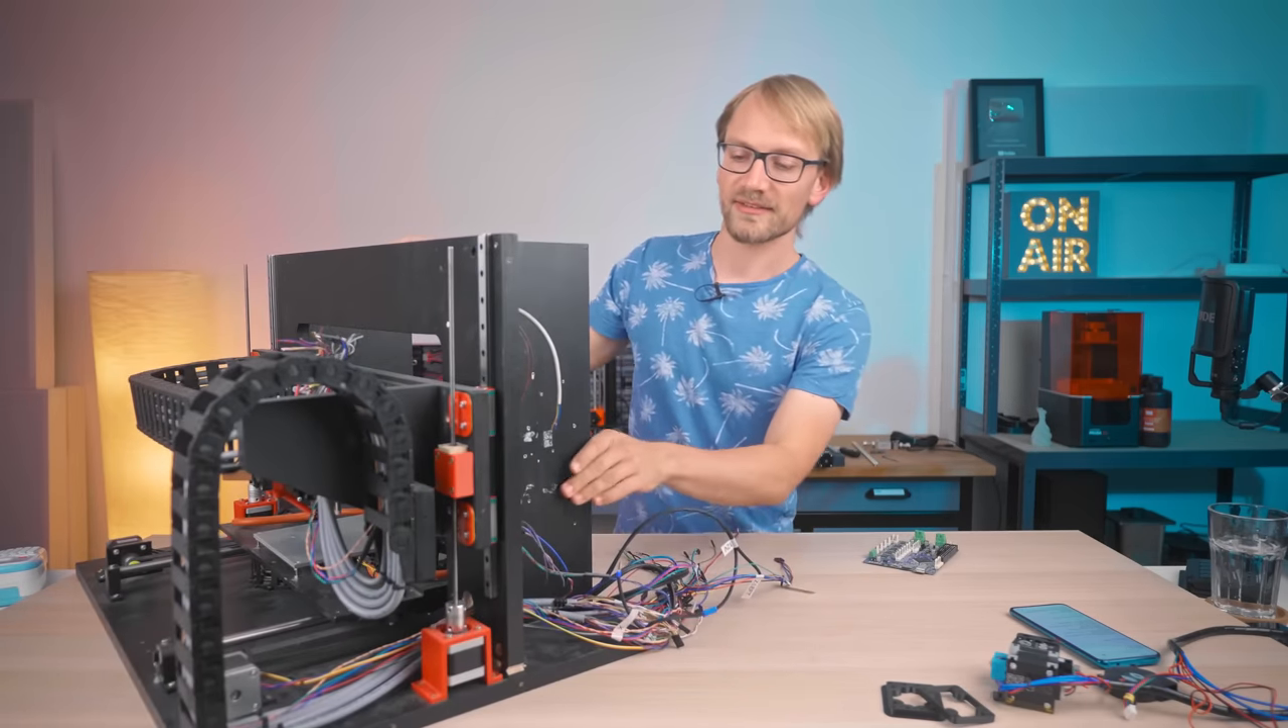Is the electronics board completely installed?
No.